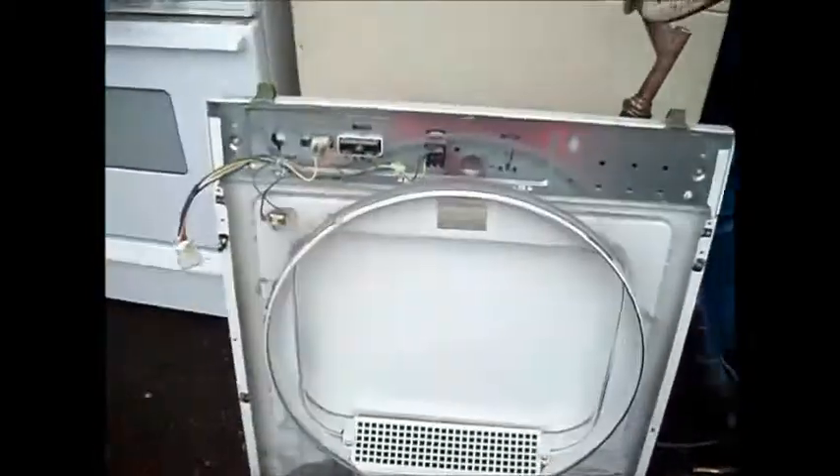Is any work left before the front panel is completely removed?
No.